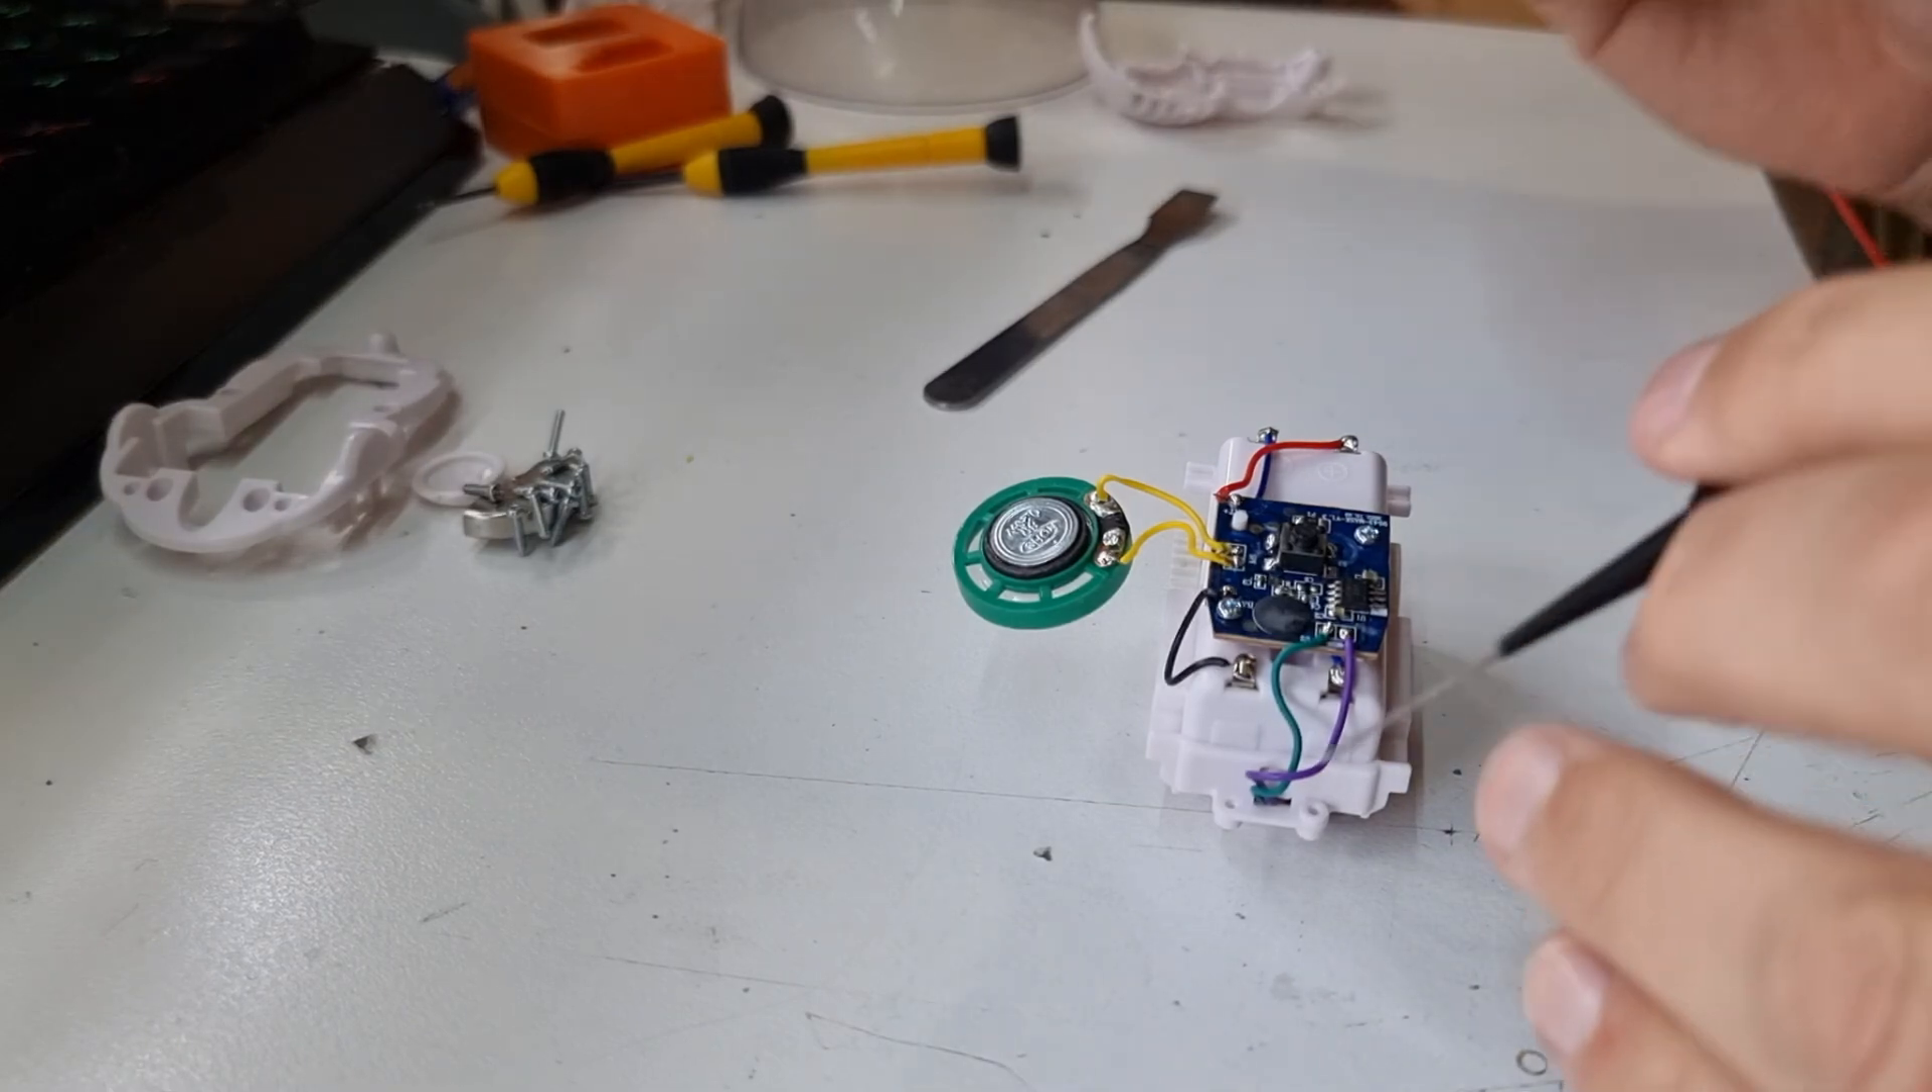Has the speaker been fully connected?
Yes.